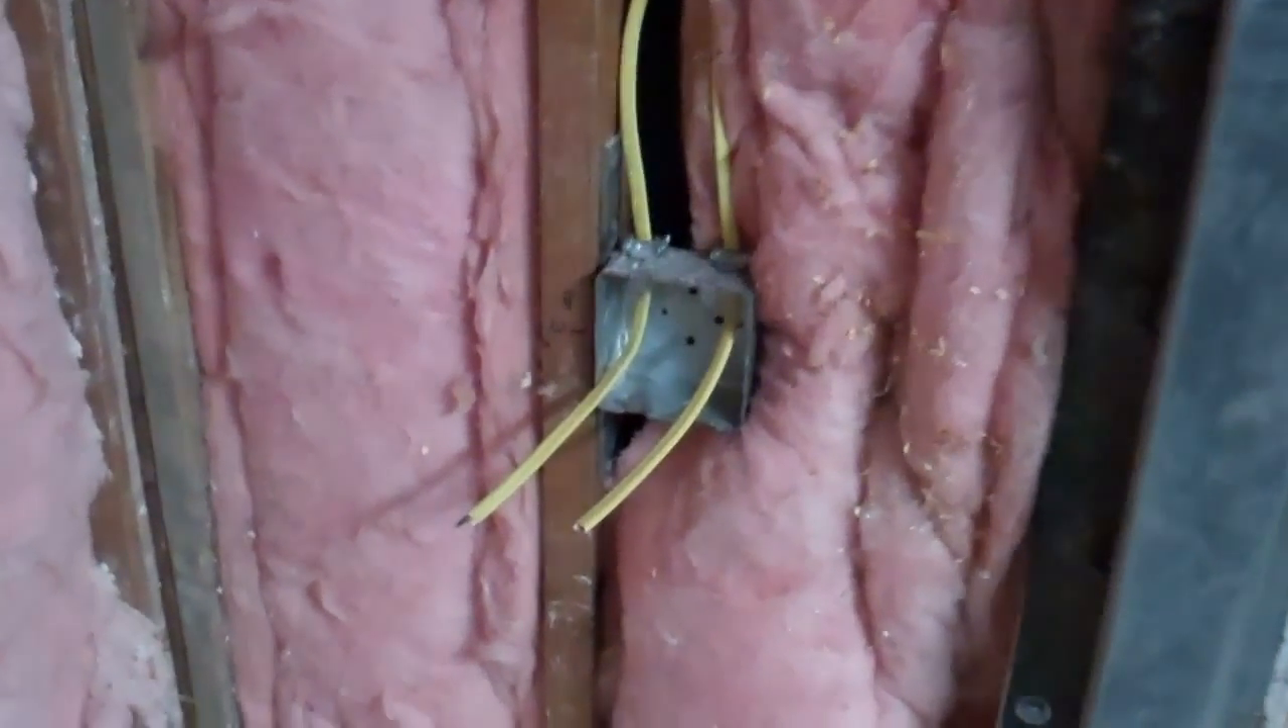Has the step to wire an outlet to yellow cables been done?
No.